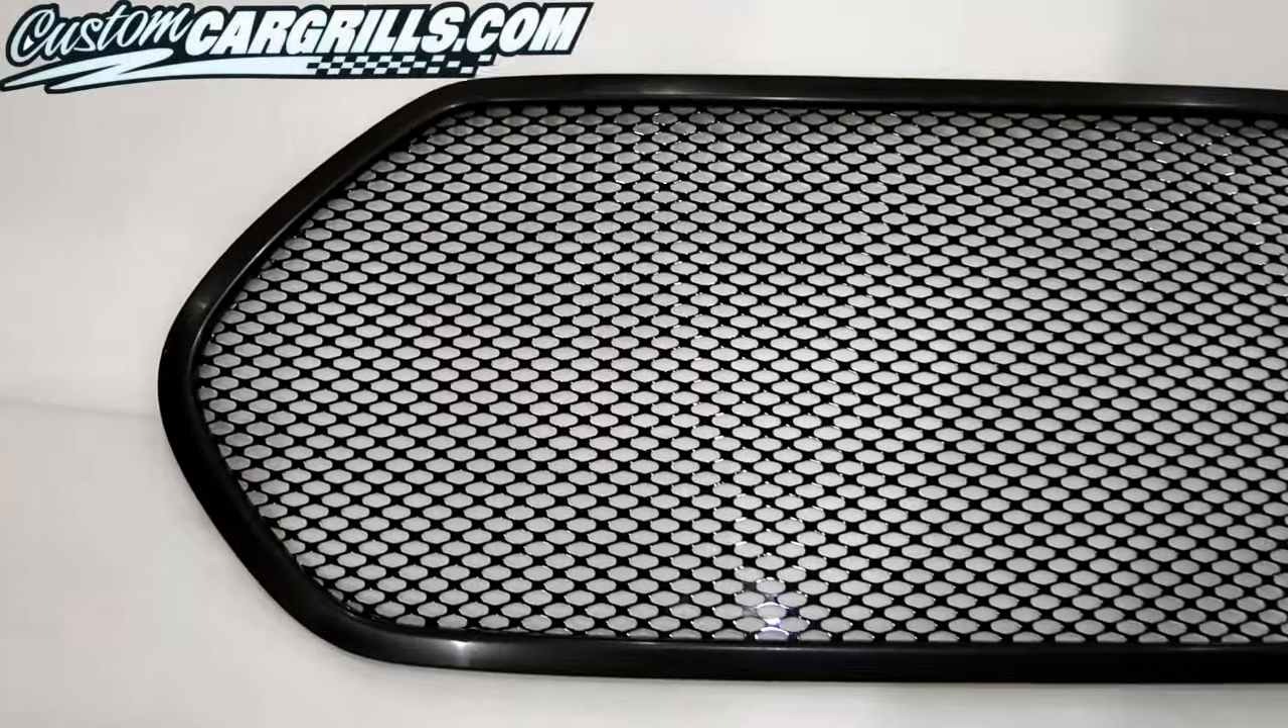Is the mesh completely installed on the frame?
Yes.